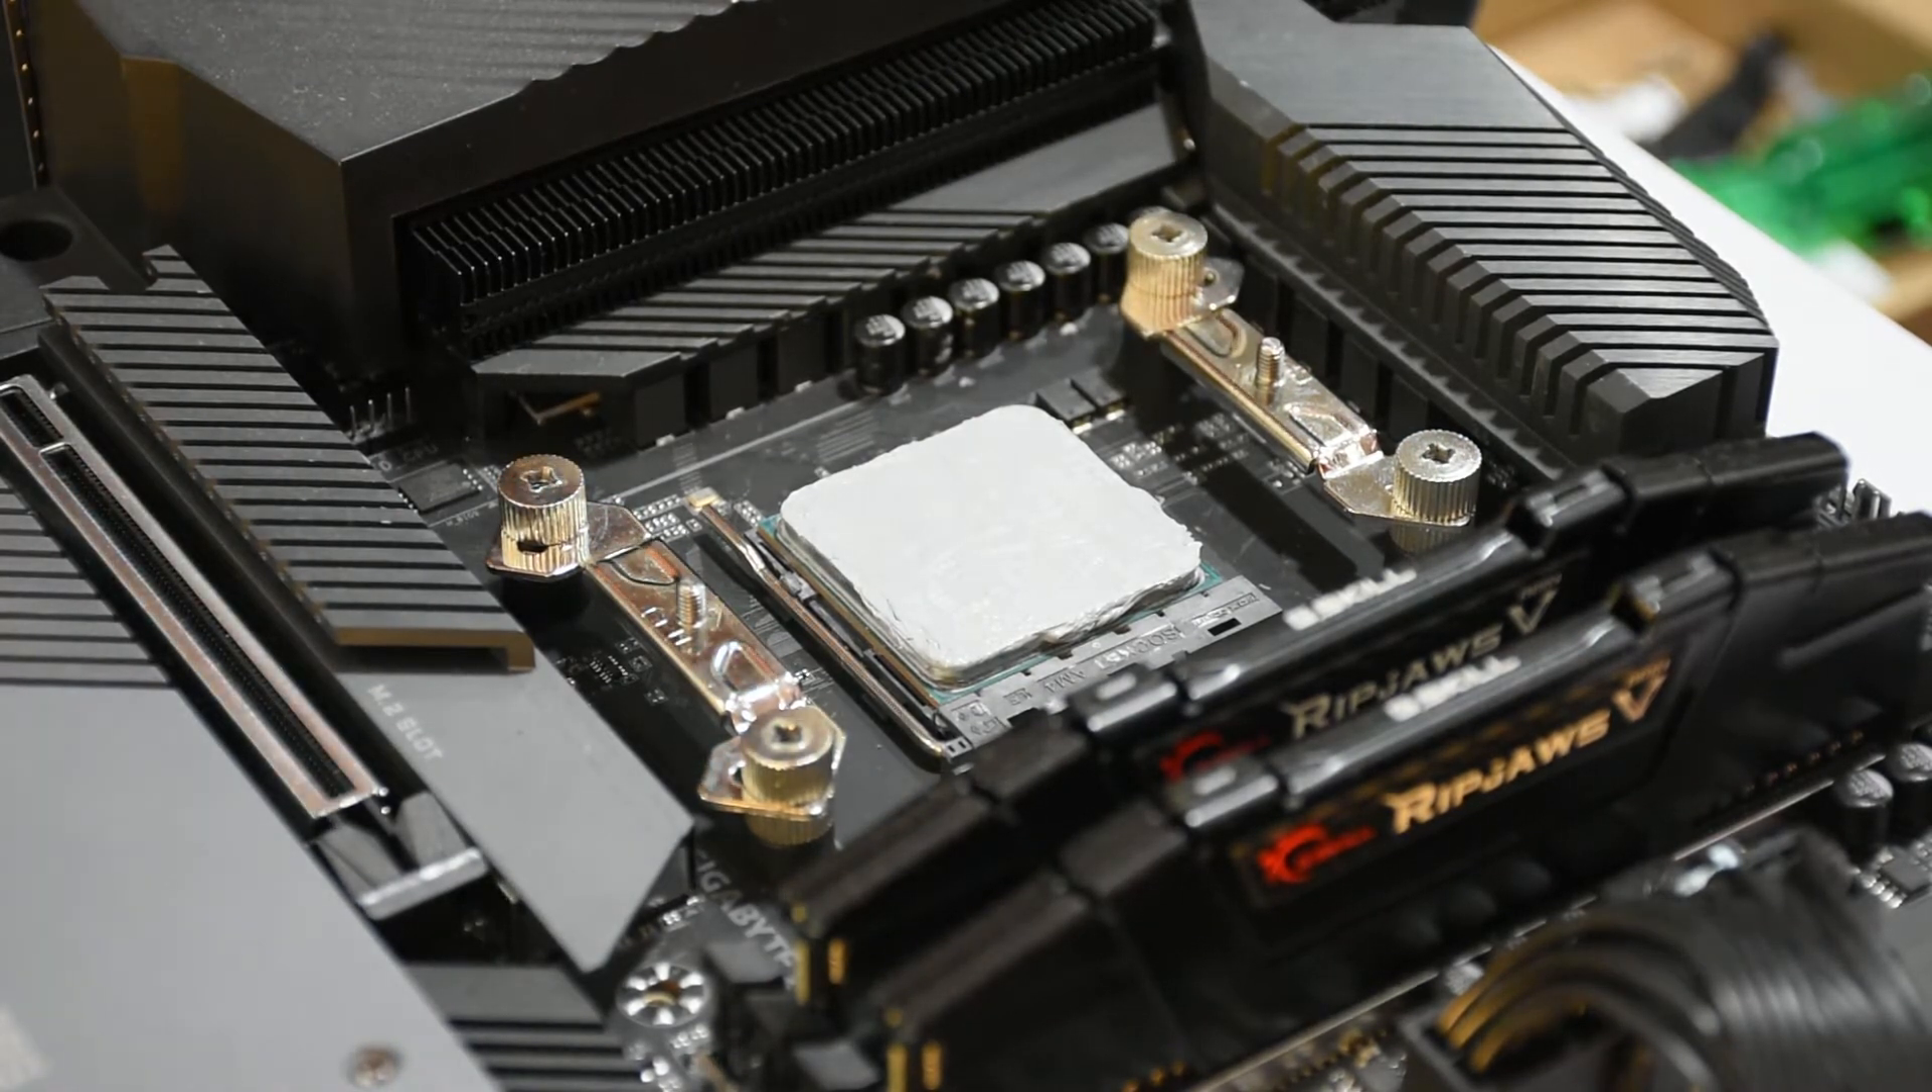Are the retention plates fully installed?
Yes.